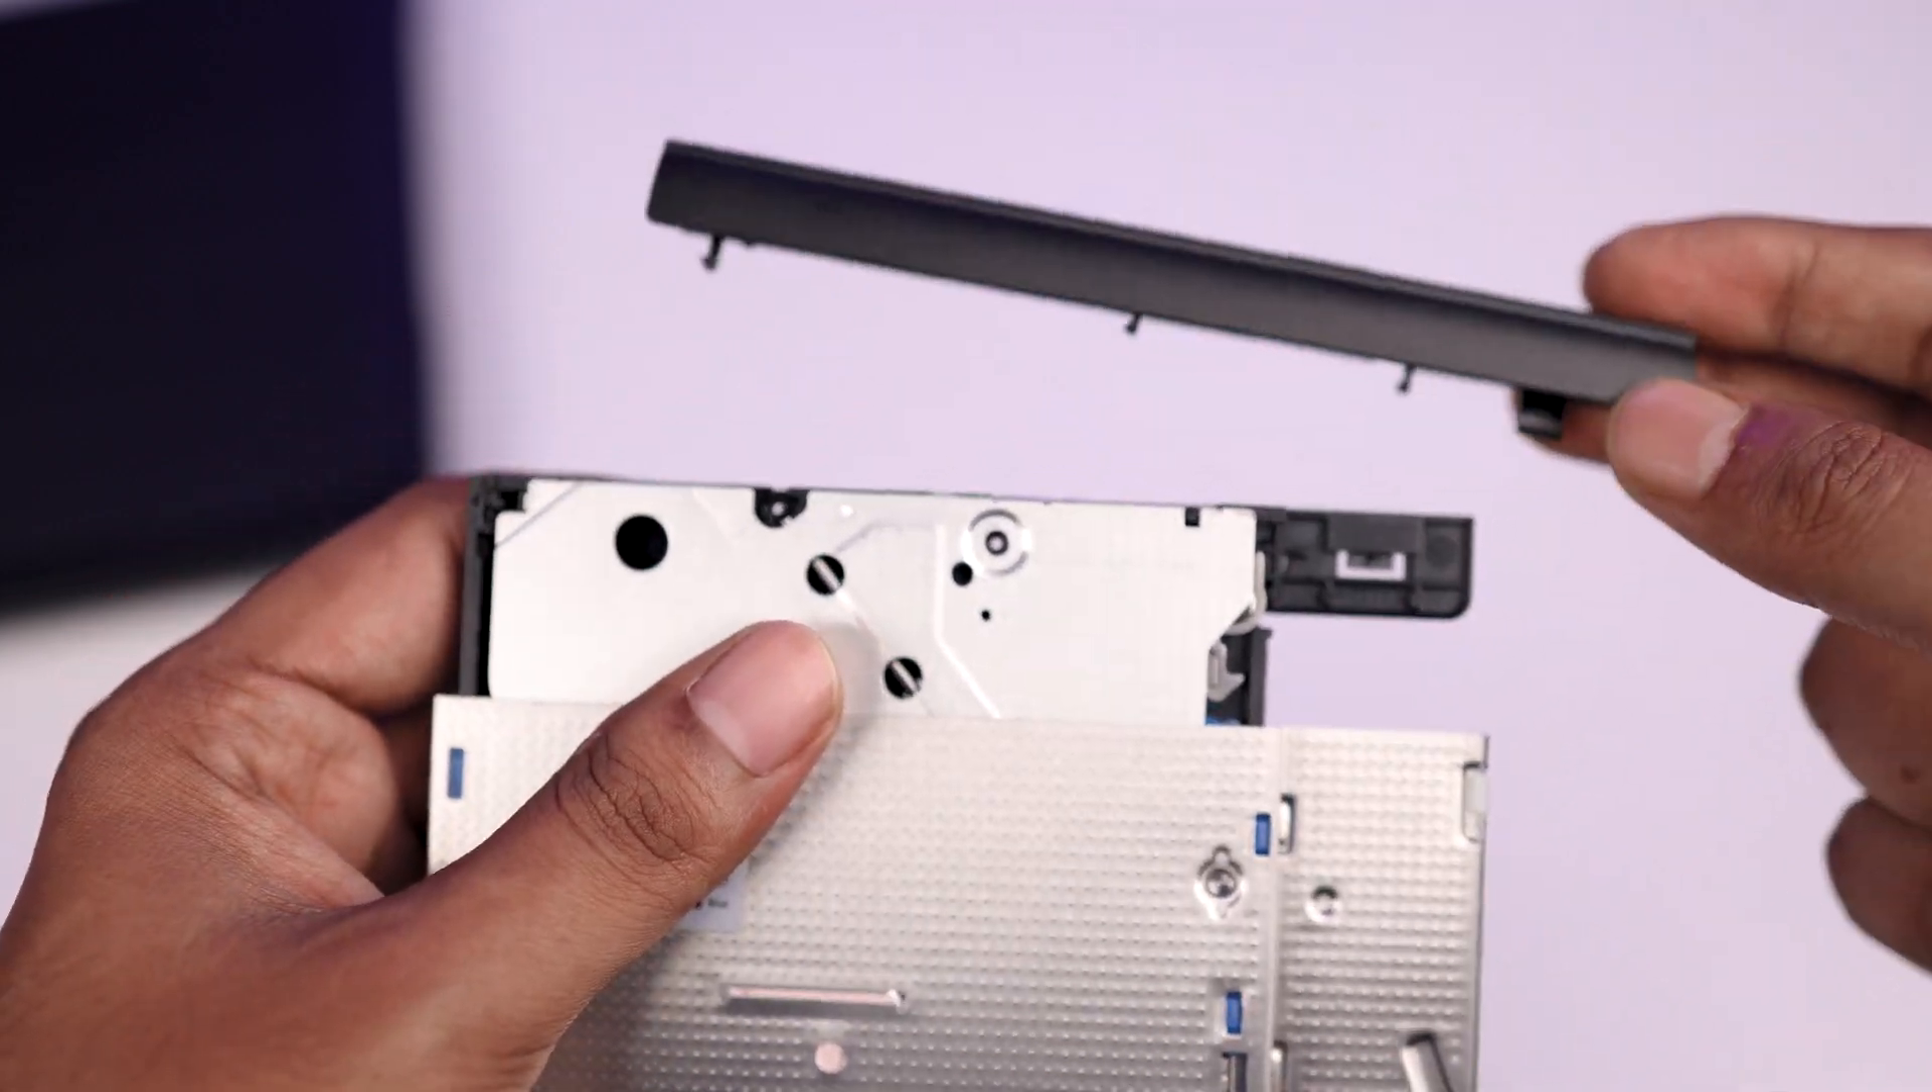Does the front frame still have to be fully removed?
No.